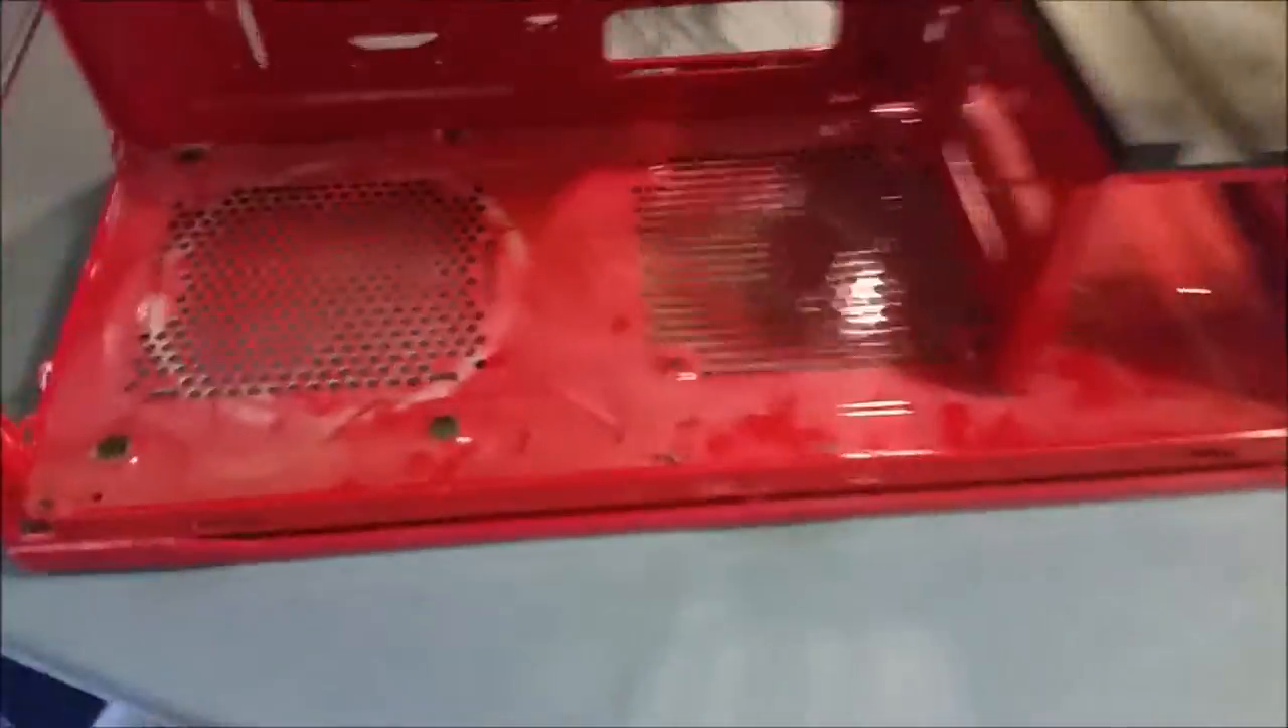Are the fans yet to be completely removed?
No.